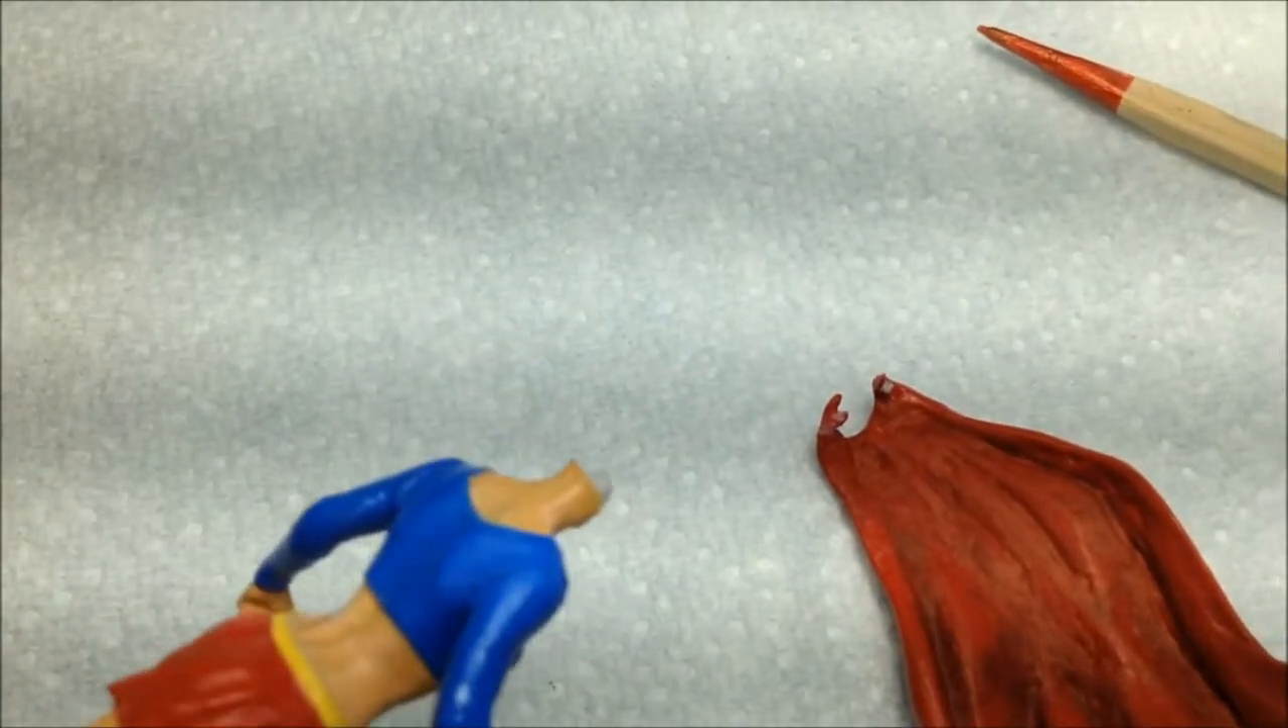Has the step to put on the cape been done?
No.